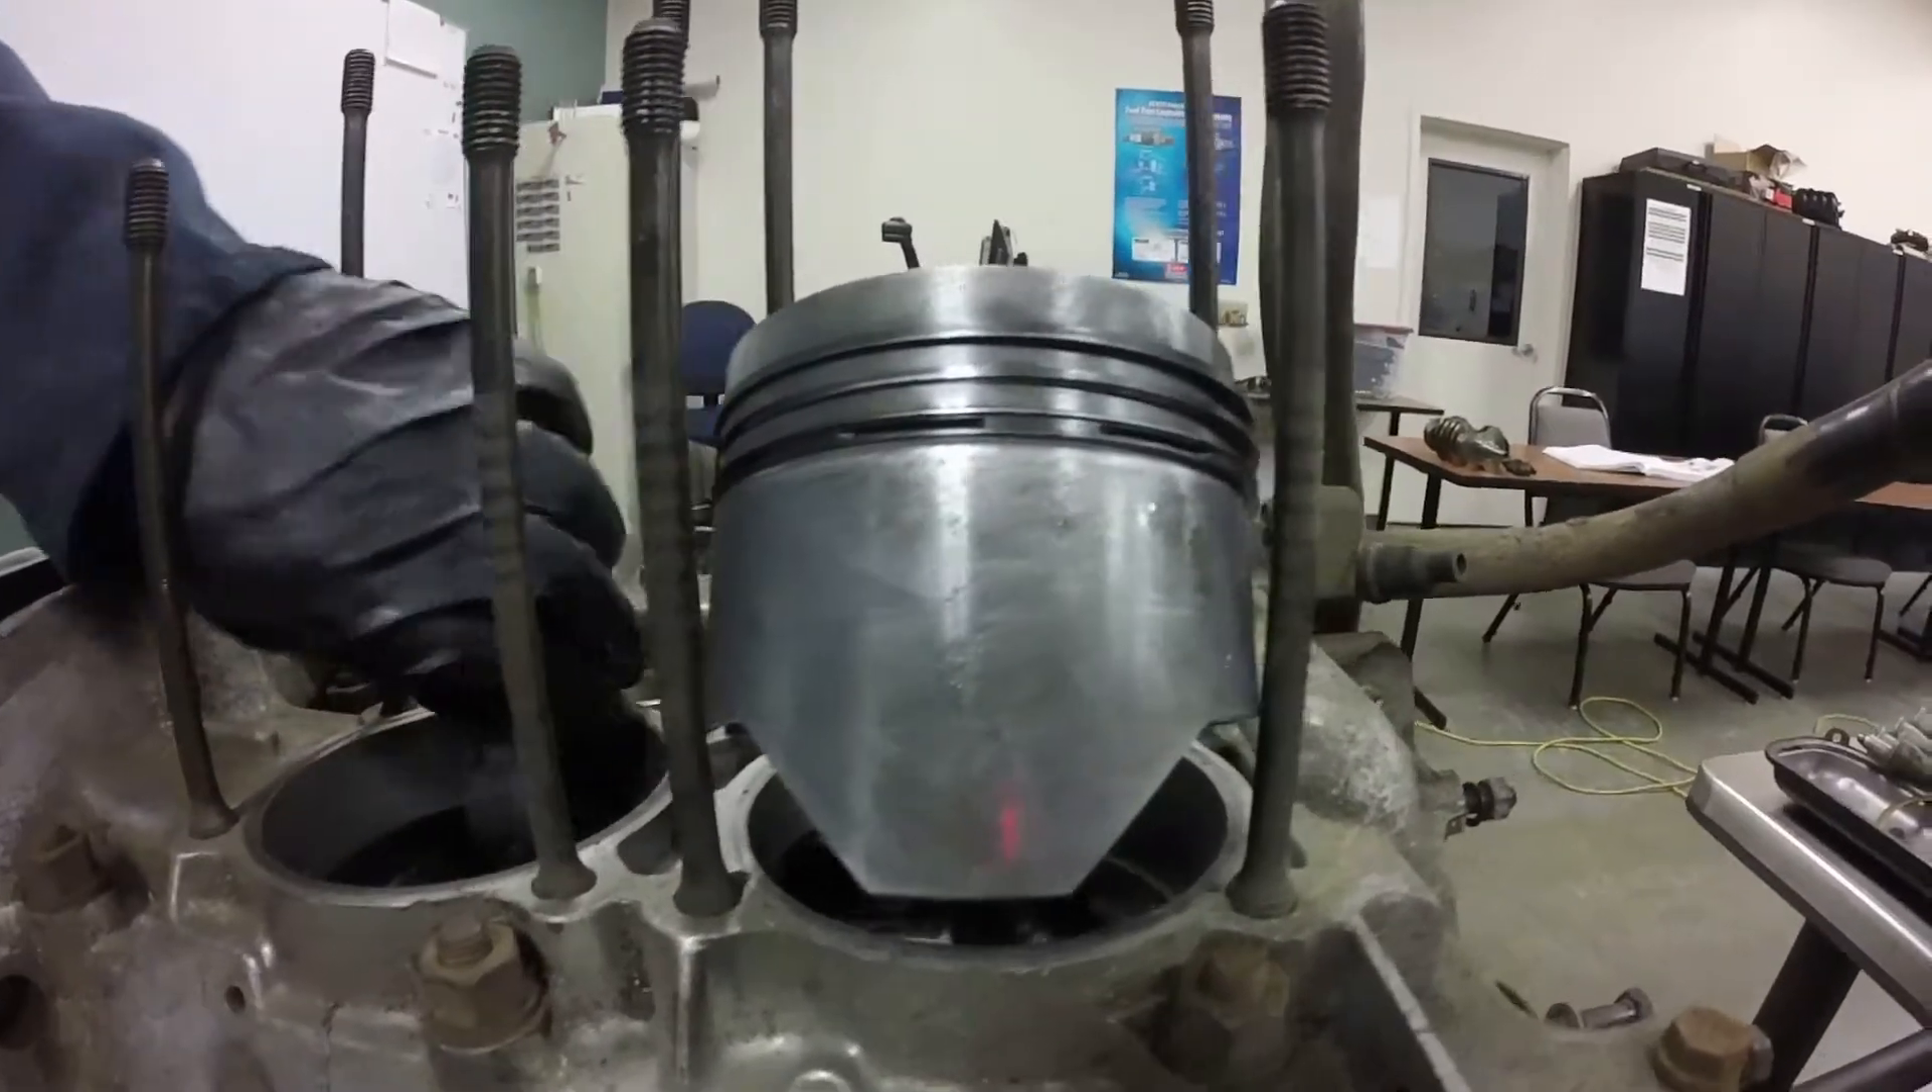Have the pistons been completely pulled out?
No.